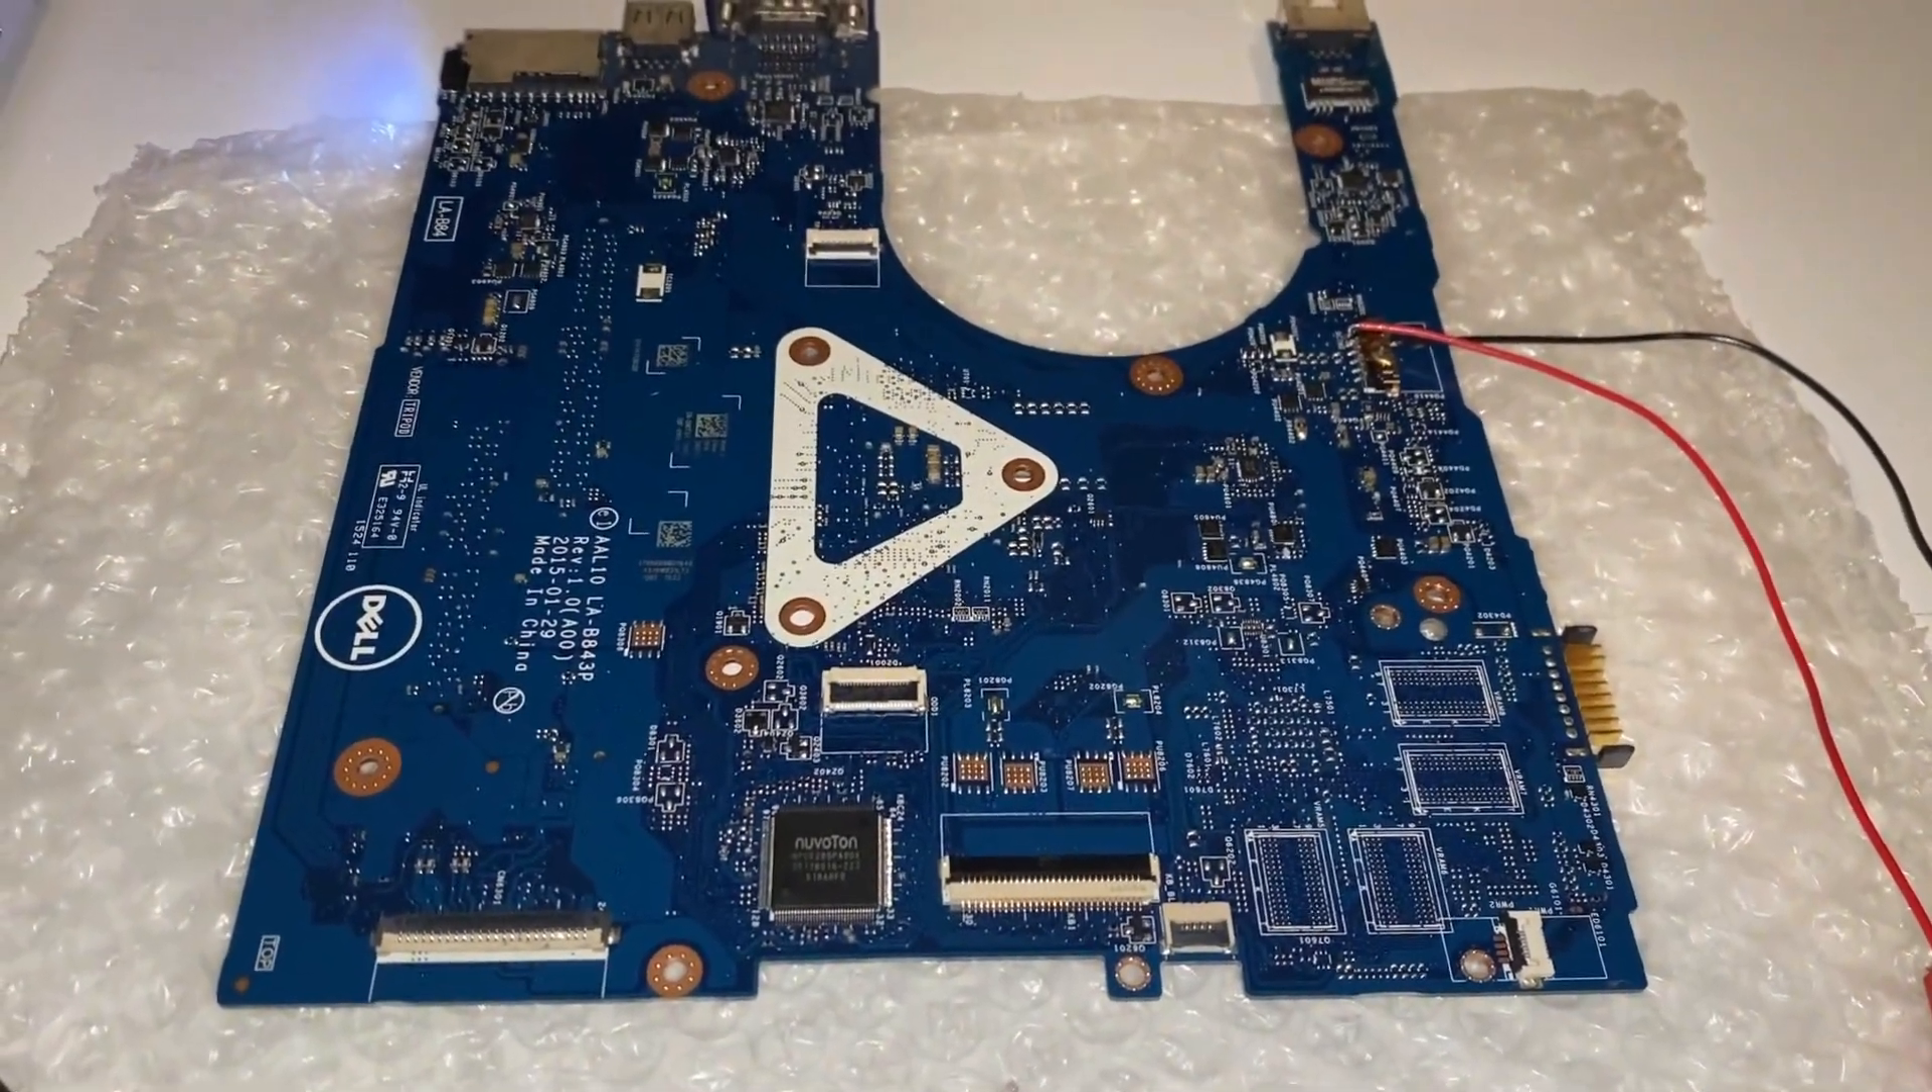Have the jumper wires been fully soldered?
Yes.